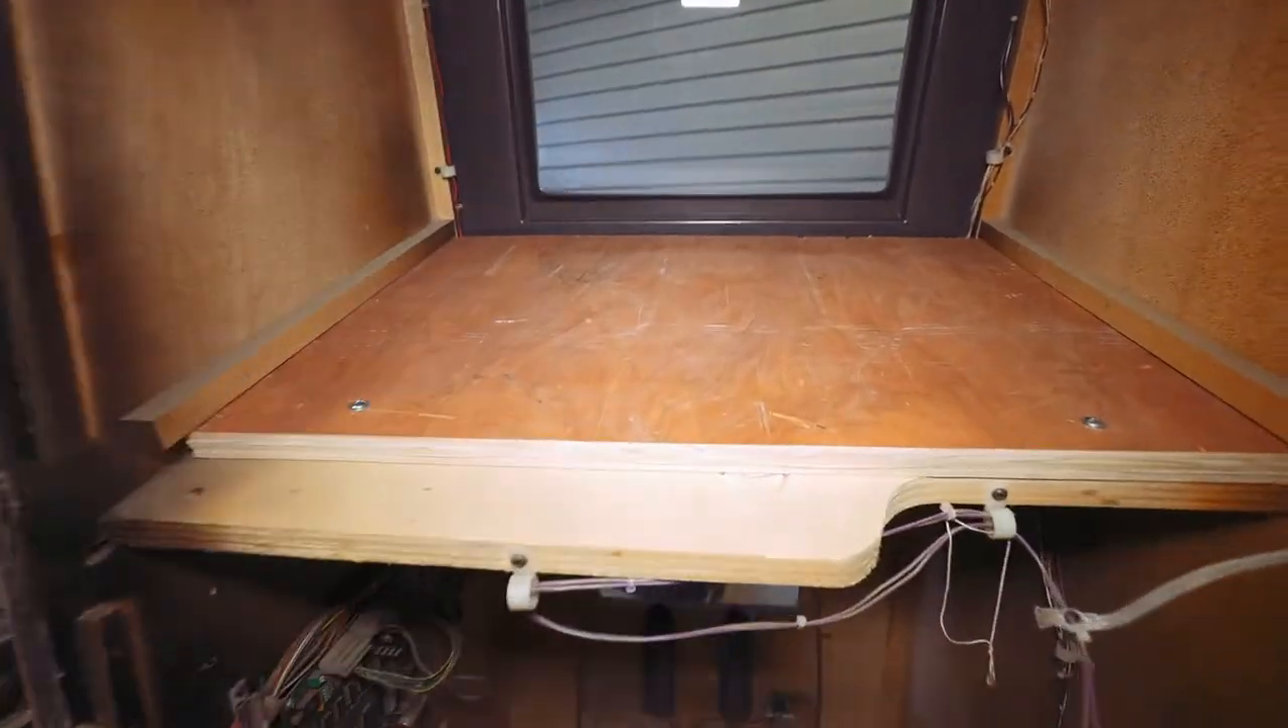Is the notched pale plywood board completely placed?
Yes.